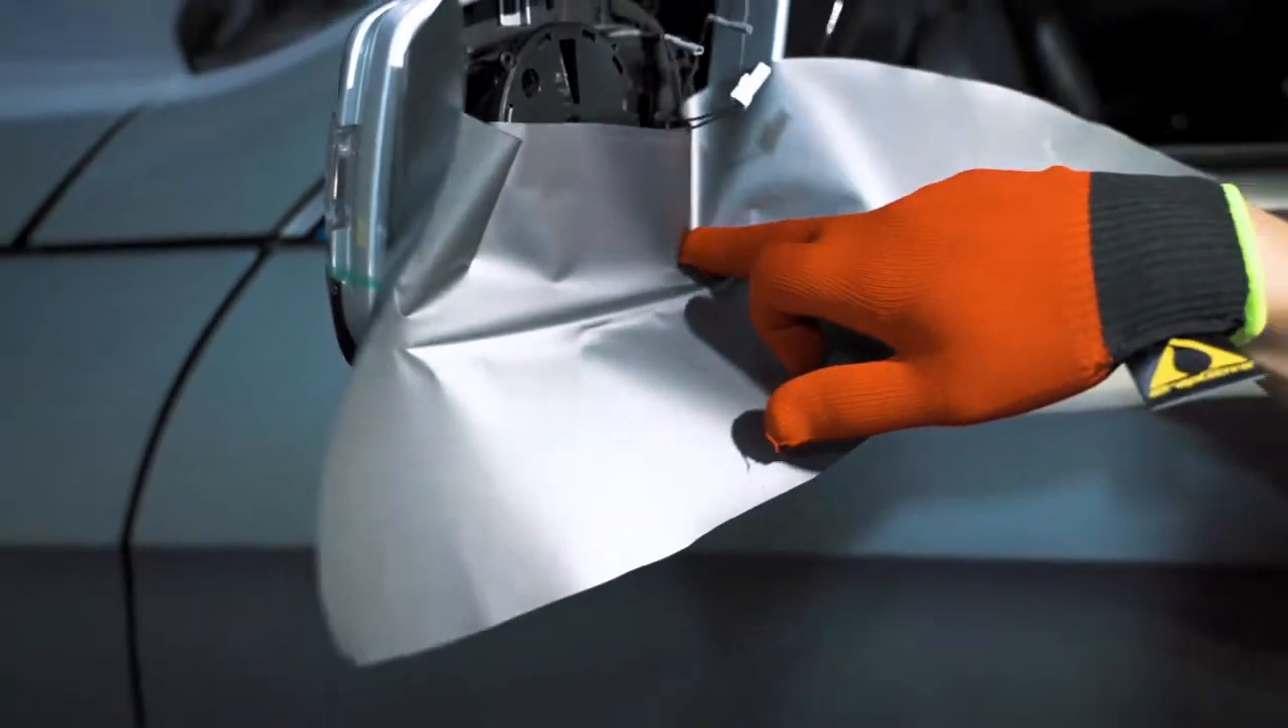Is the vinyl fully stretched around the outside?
No.